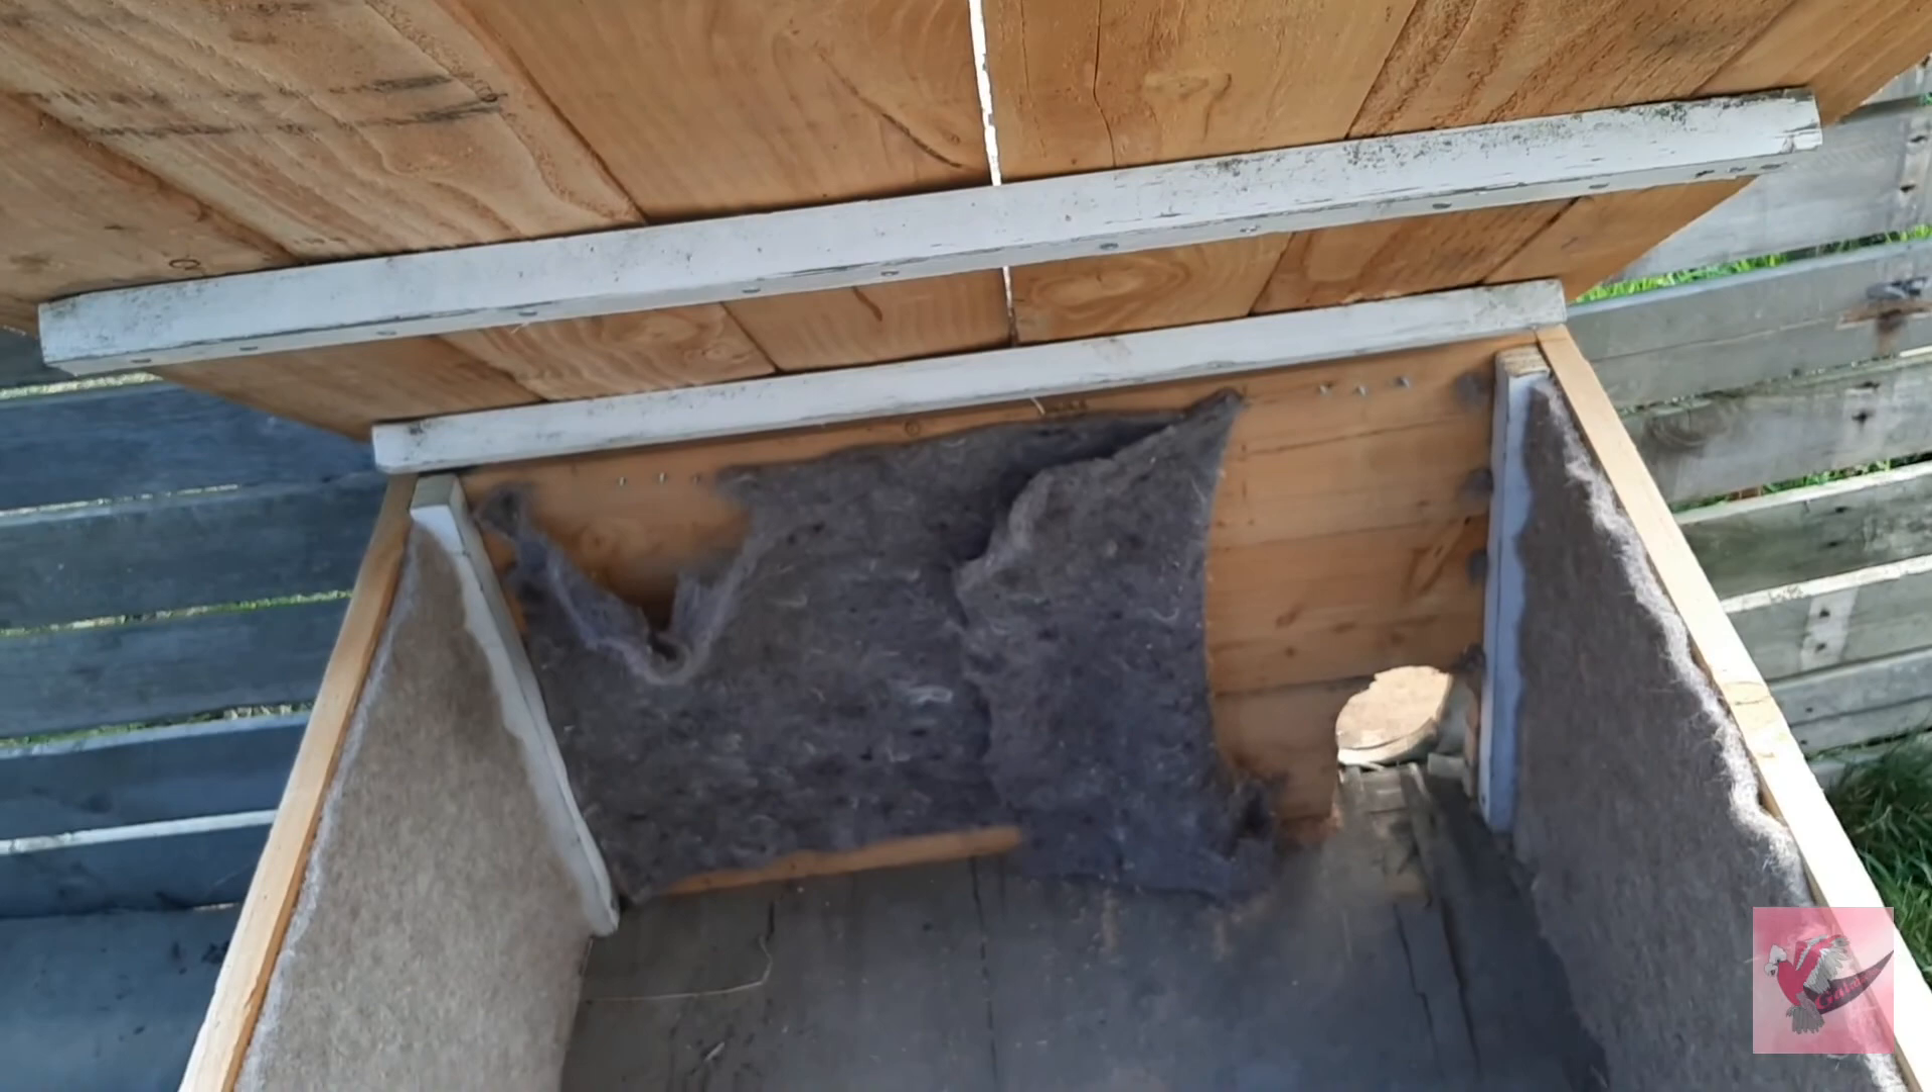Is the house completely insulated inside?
No.